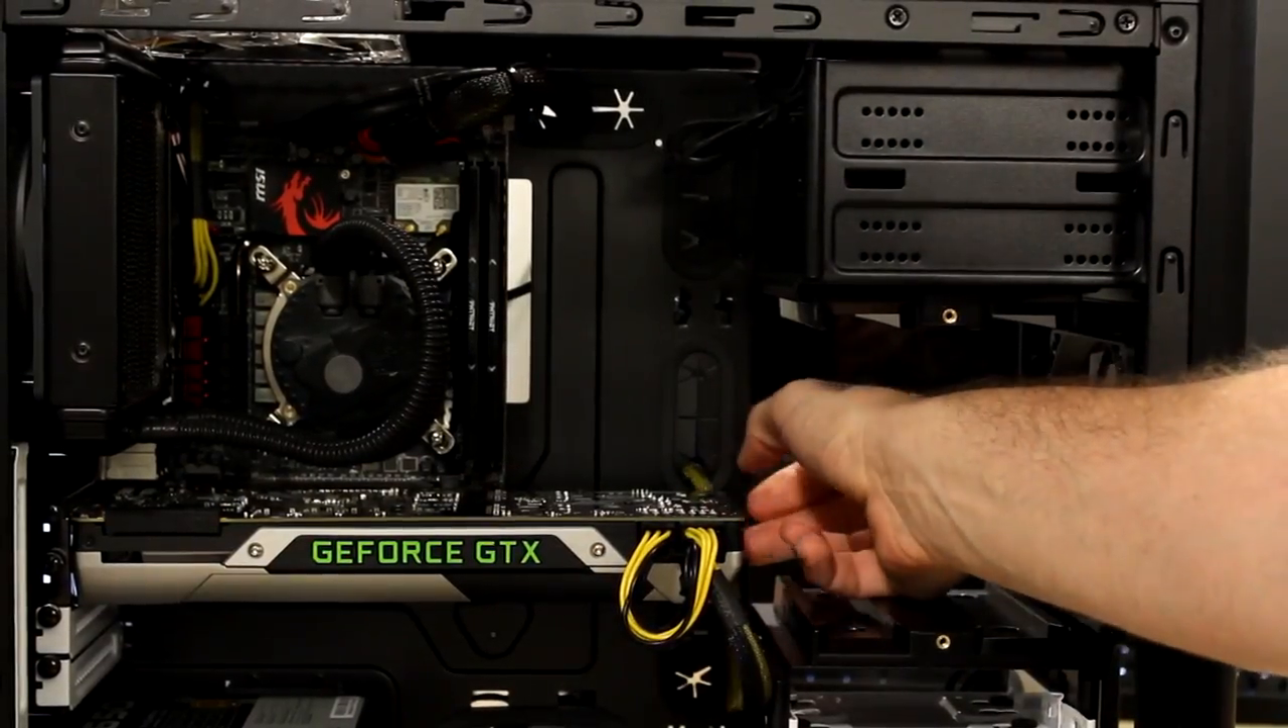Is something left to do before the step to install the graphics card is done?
No.